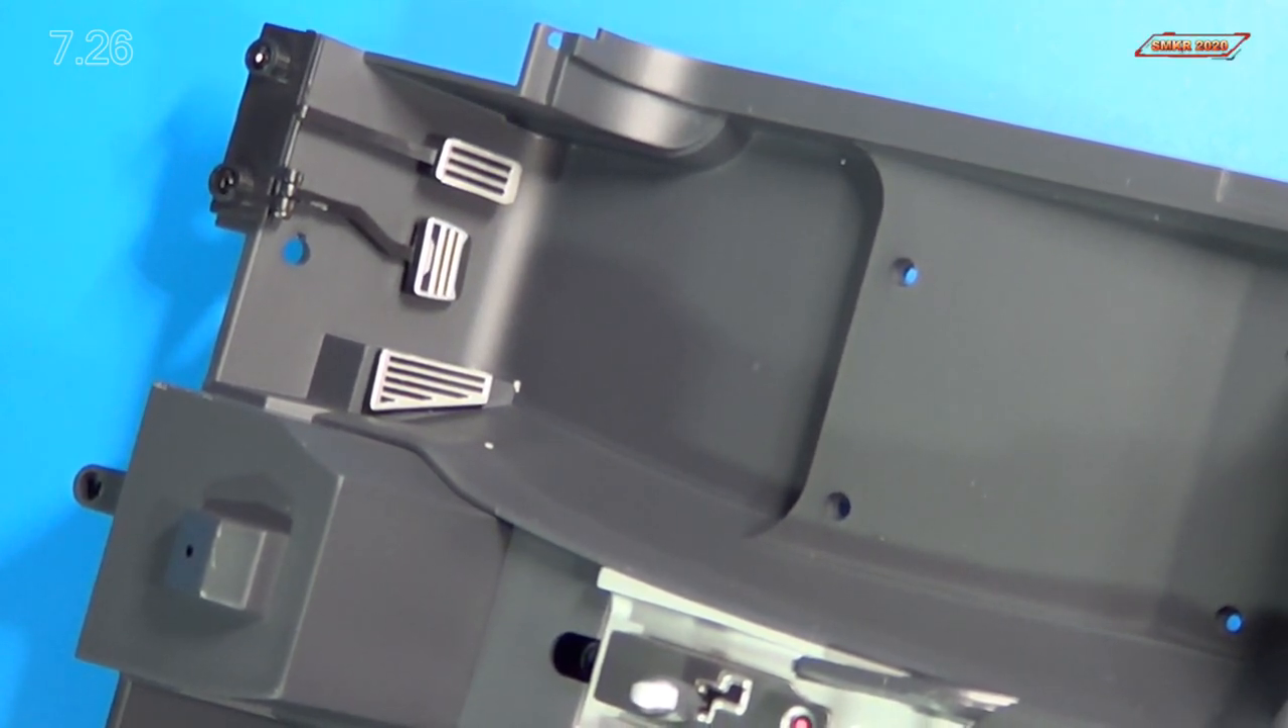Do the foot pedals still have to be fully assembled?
No.